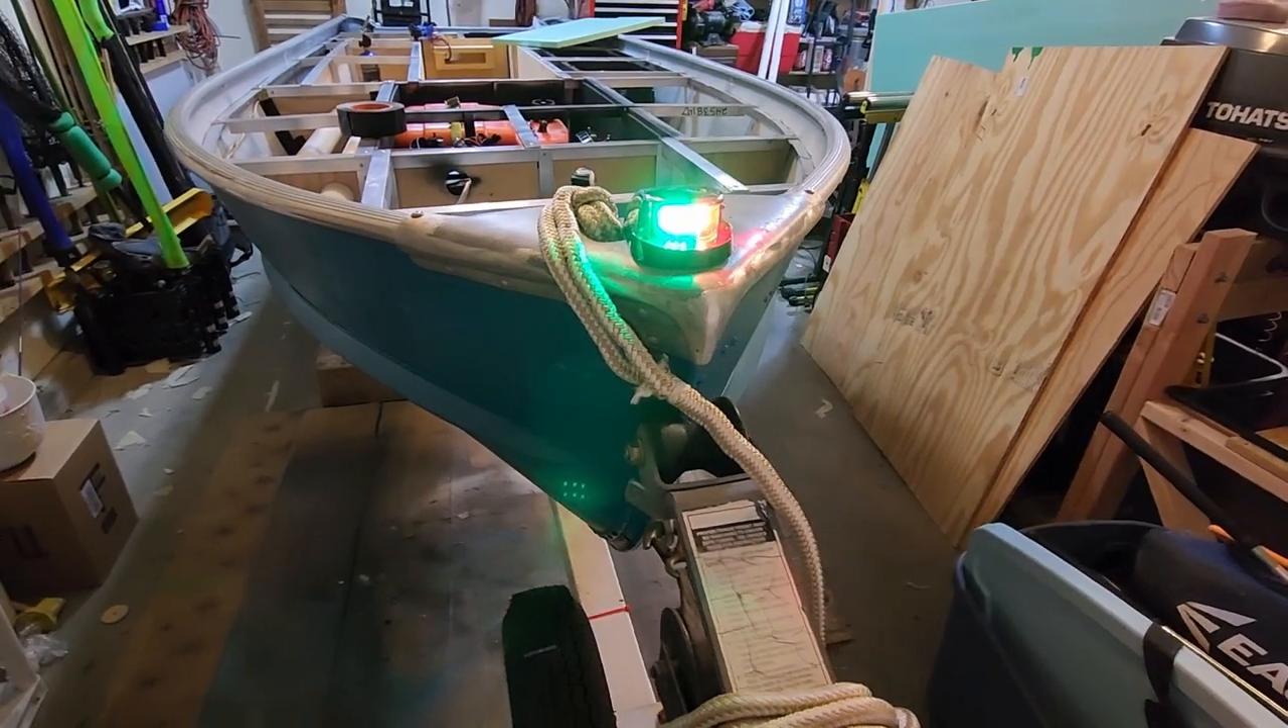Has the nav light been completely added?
Yes.